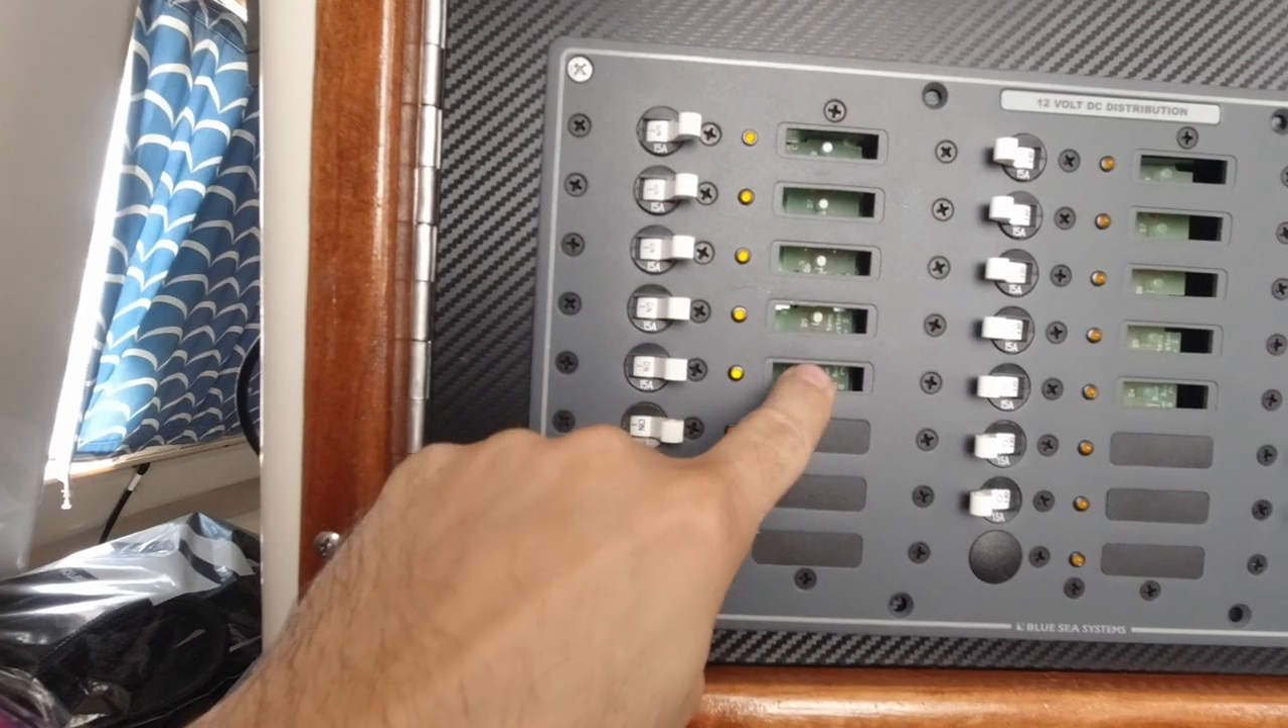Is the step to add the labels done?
No.